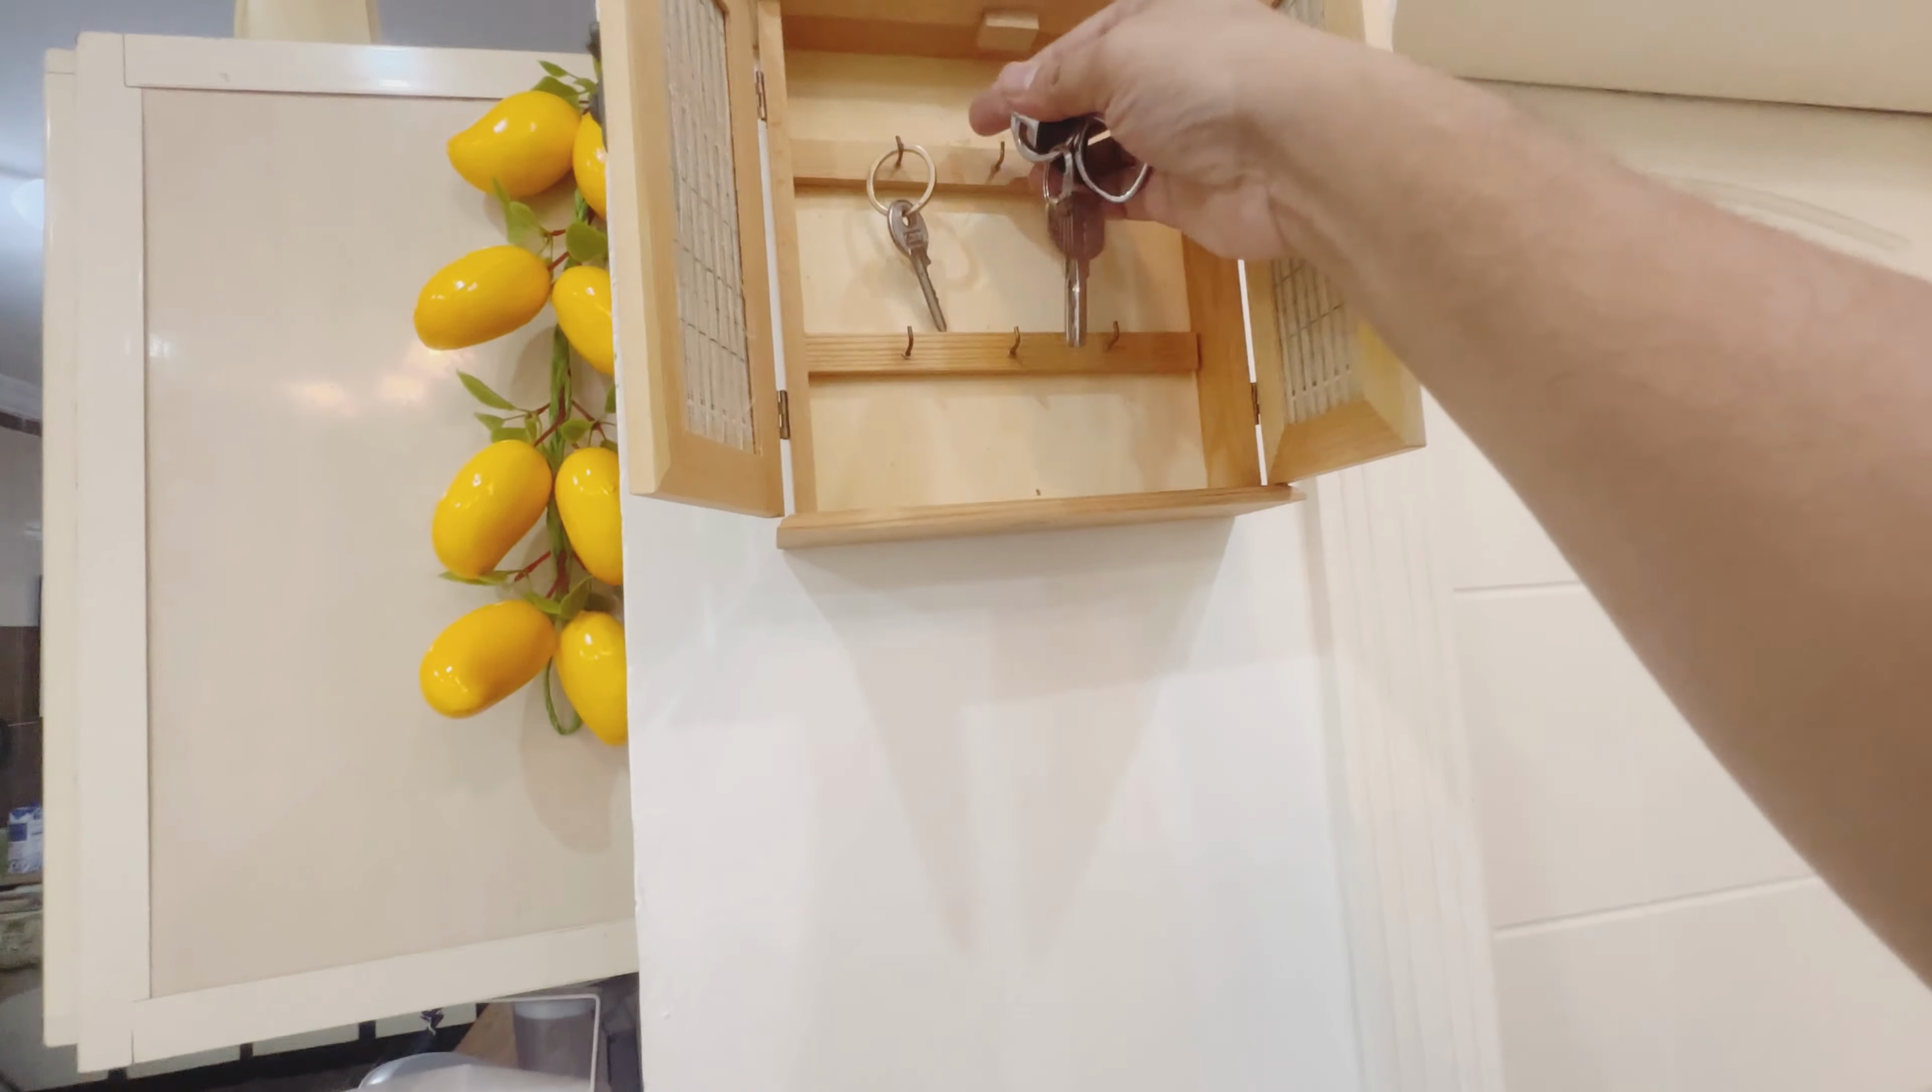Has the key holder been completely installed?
Yes.